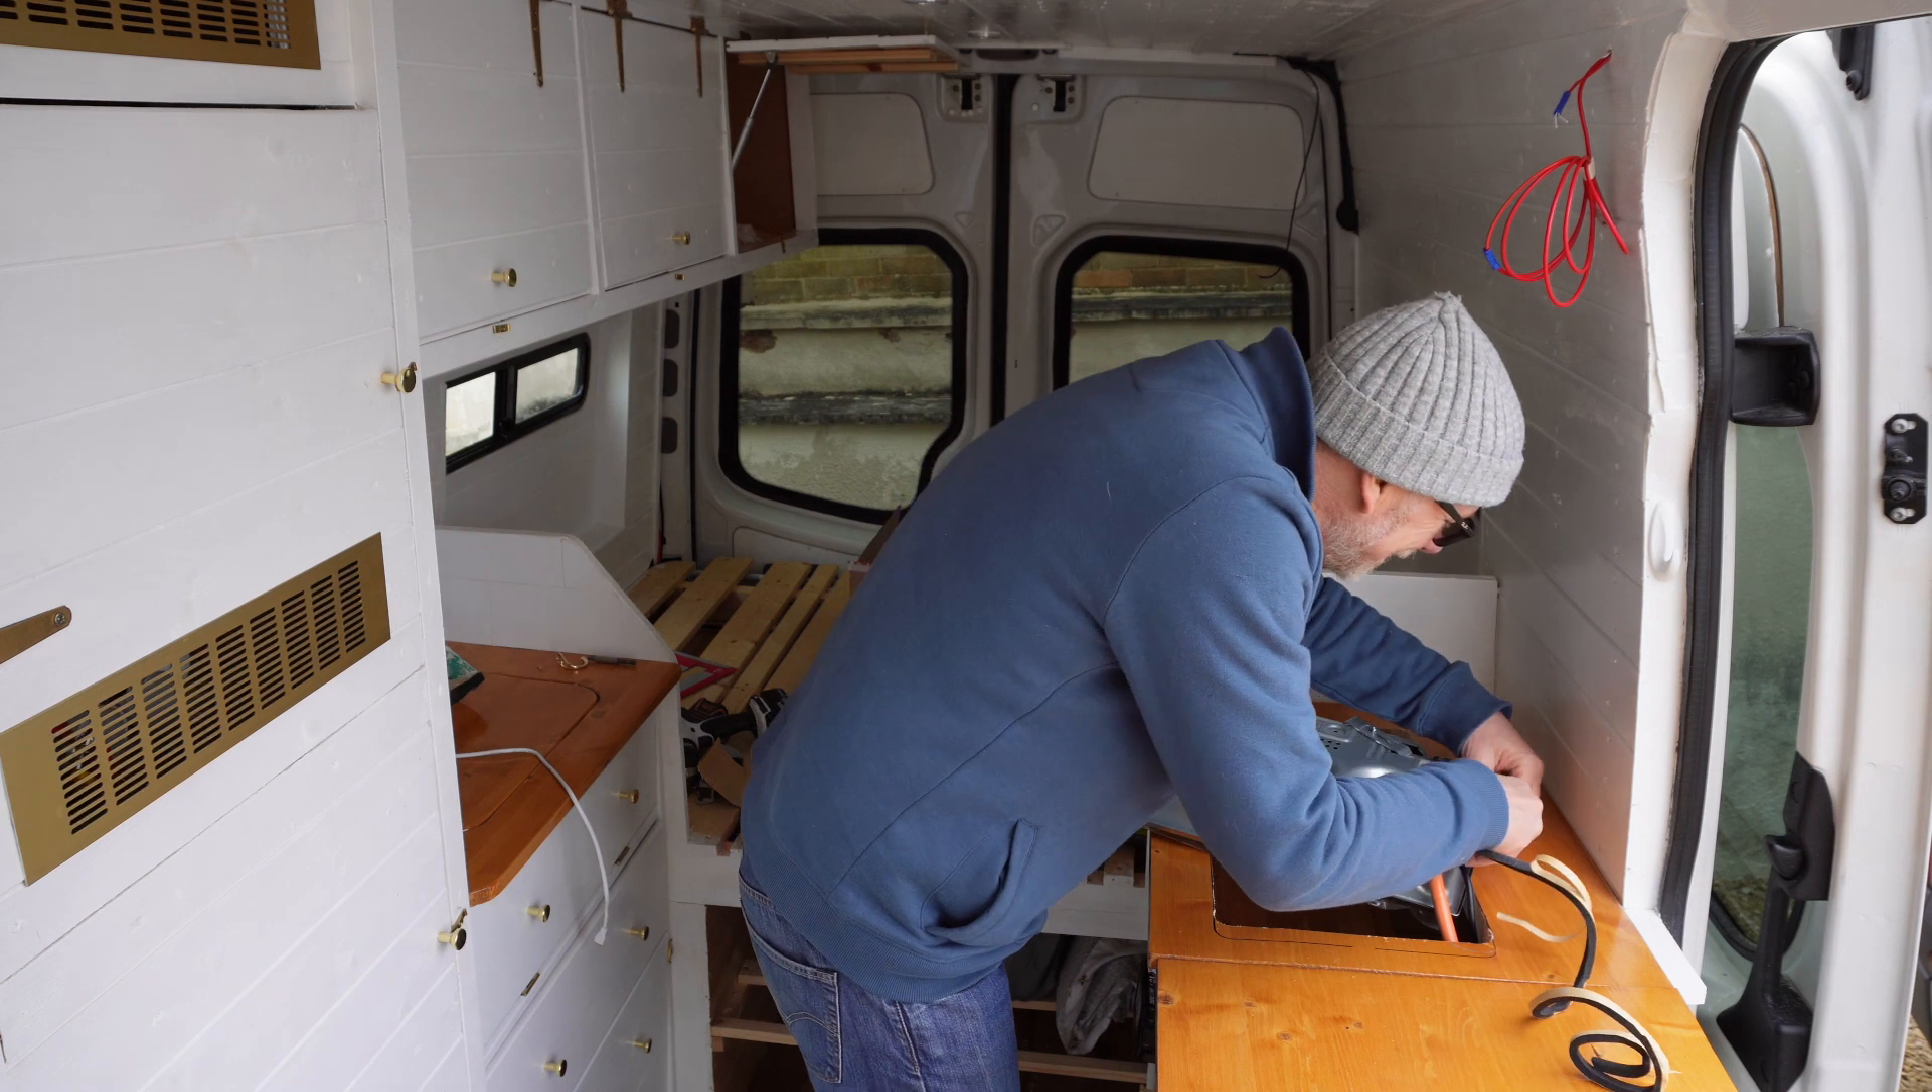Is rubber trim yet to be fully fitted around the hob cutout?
Yes.